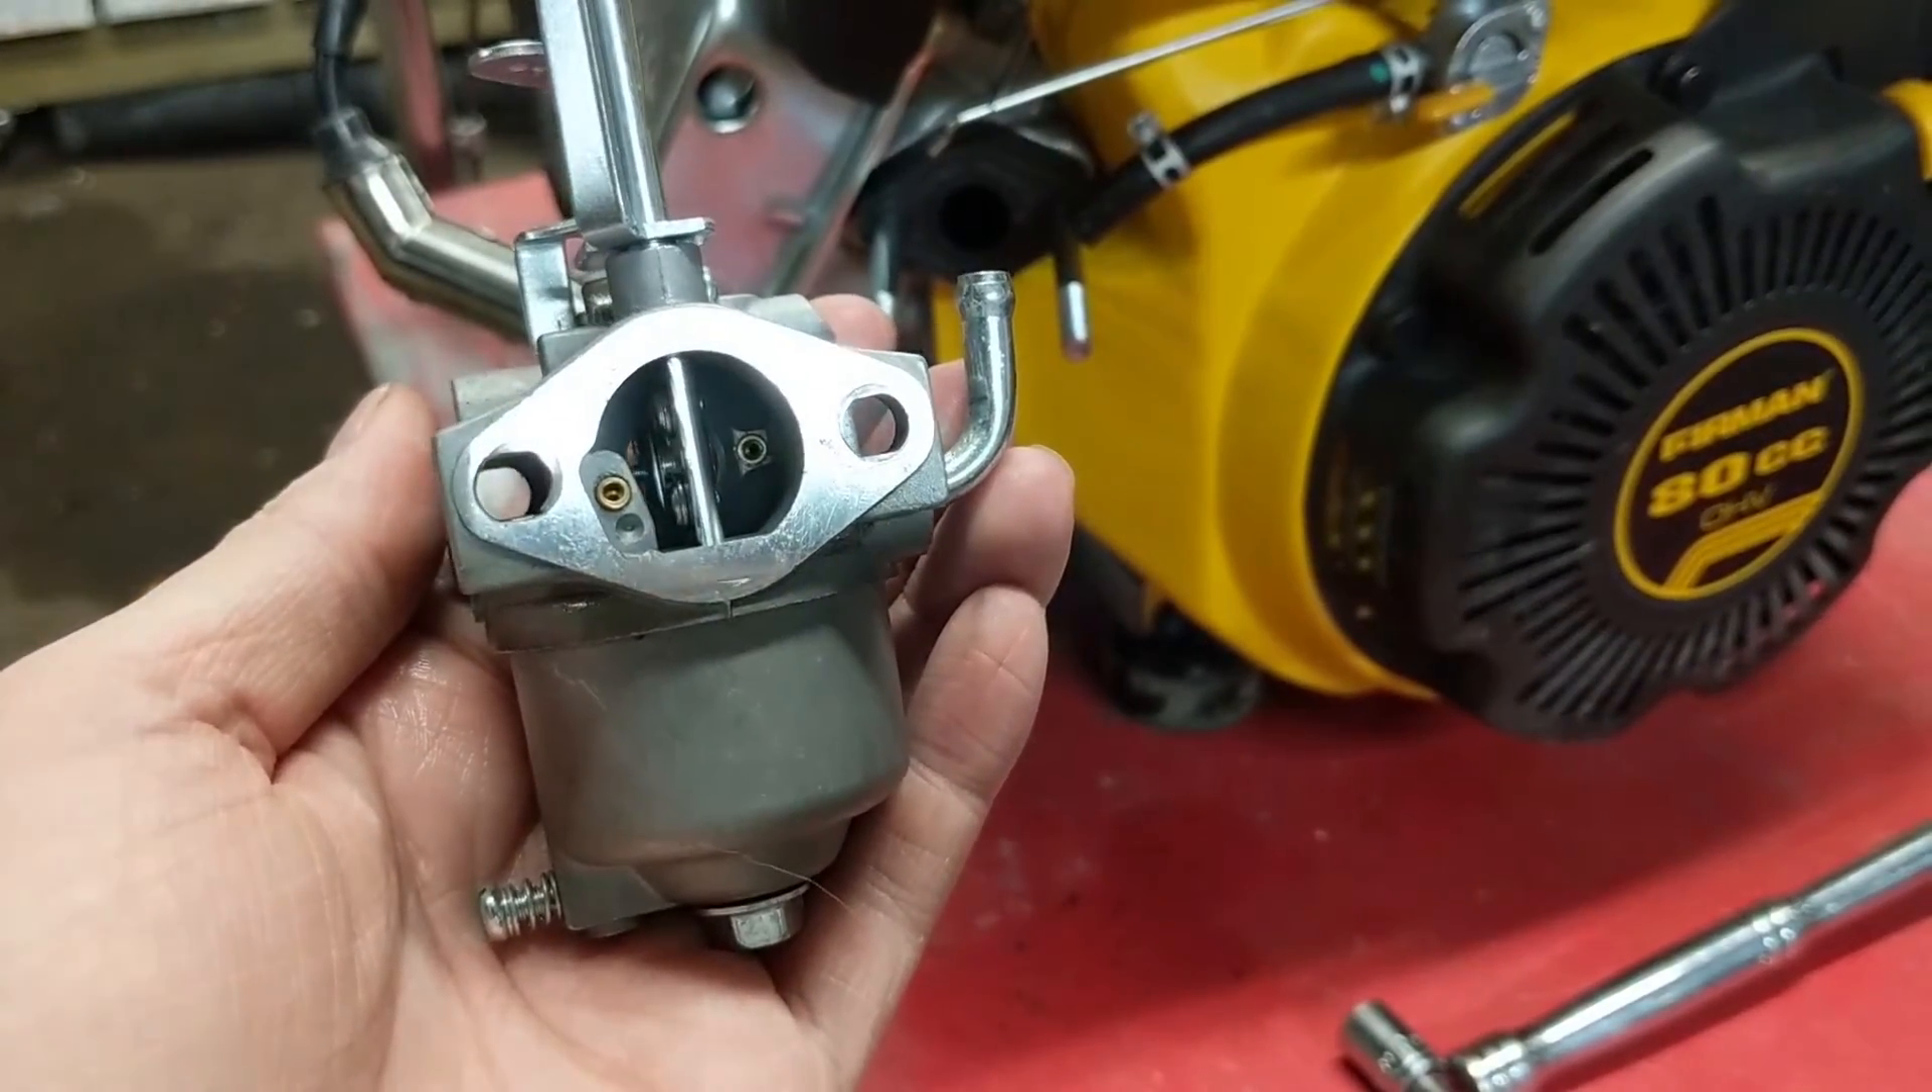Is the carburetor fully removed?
Yes.